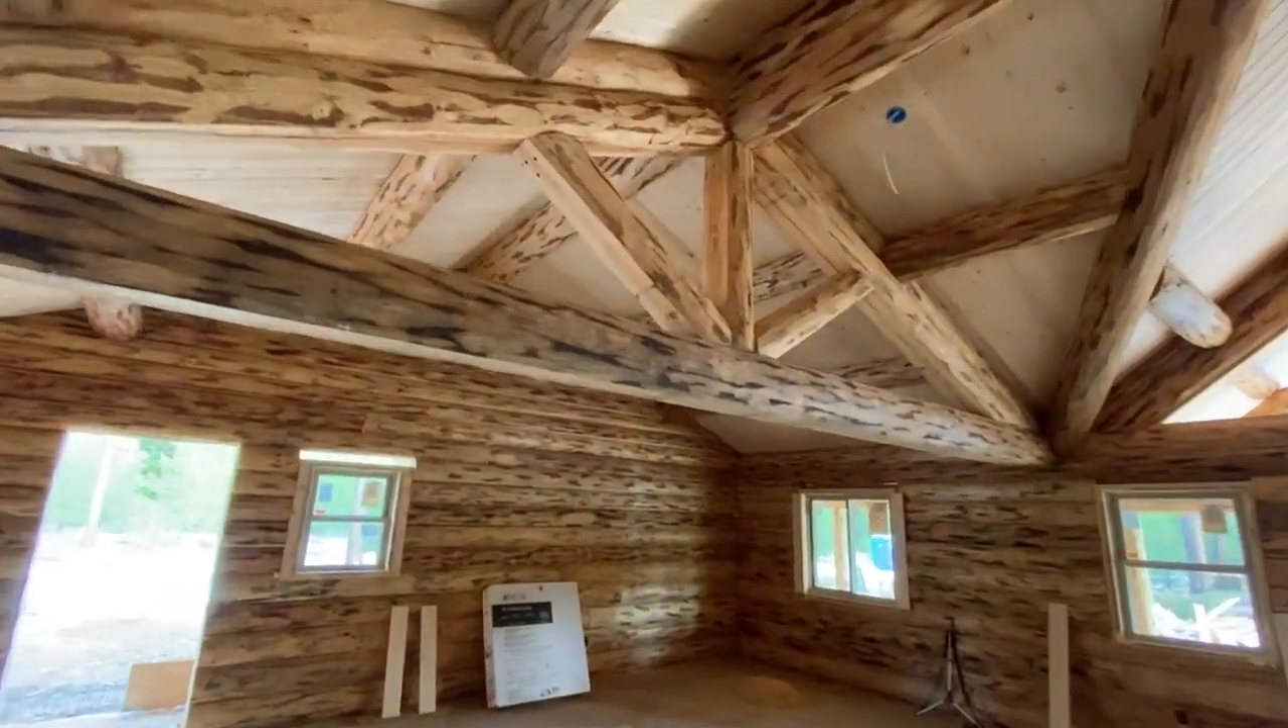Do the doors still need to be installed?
Yes.